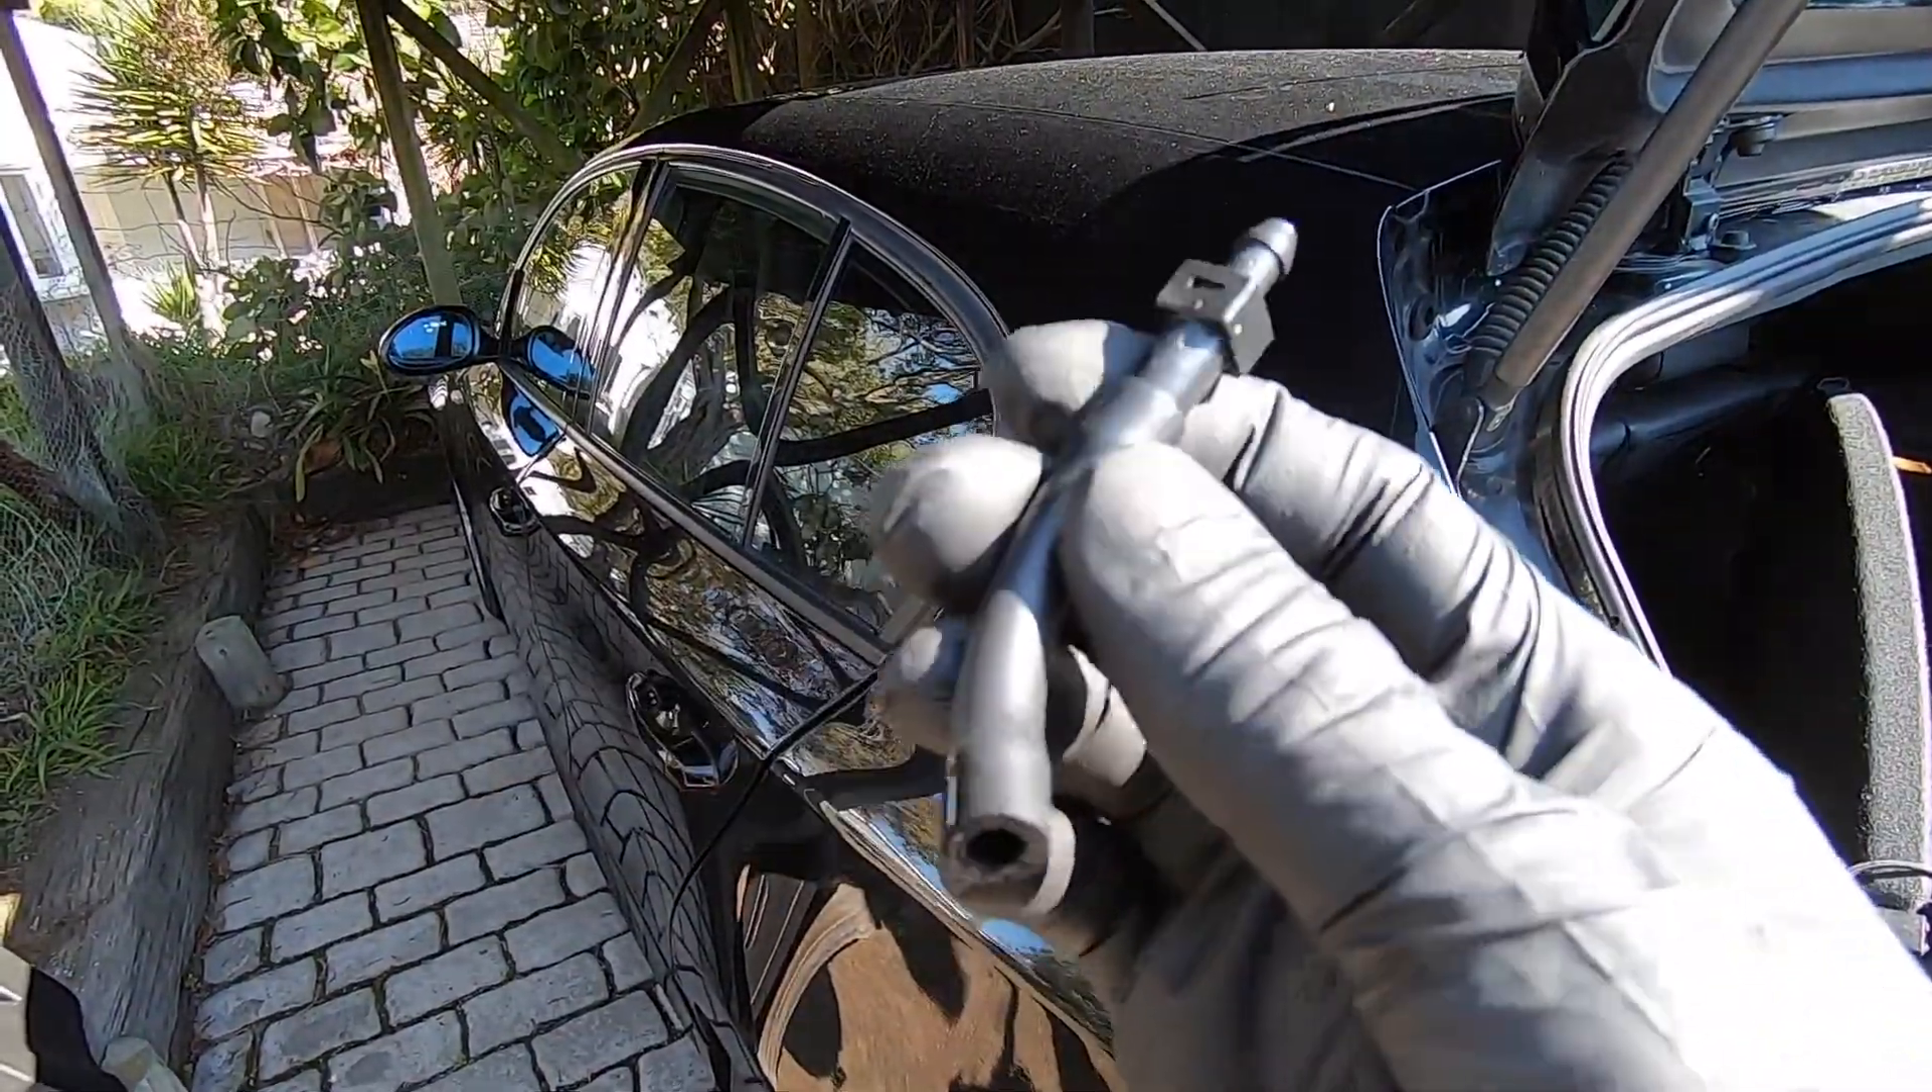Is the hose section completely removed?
Yes.